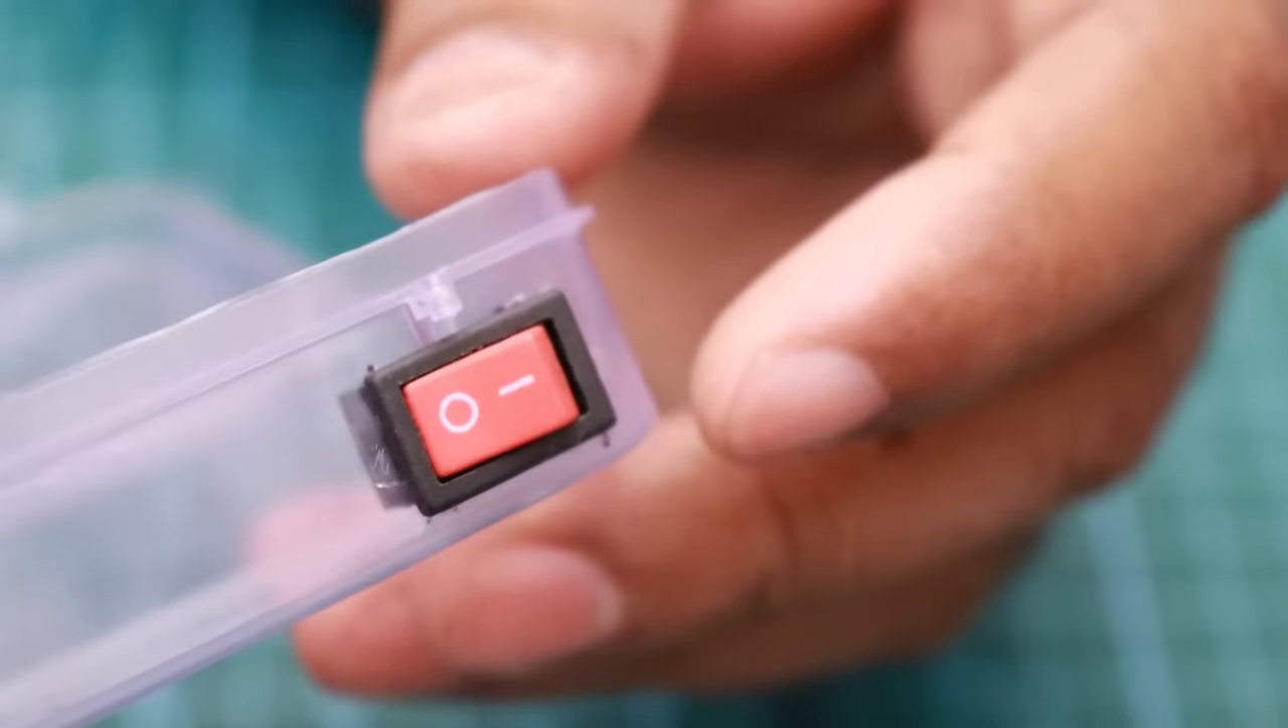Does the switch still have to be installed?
No.